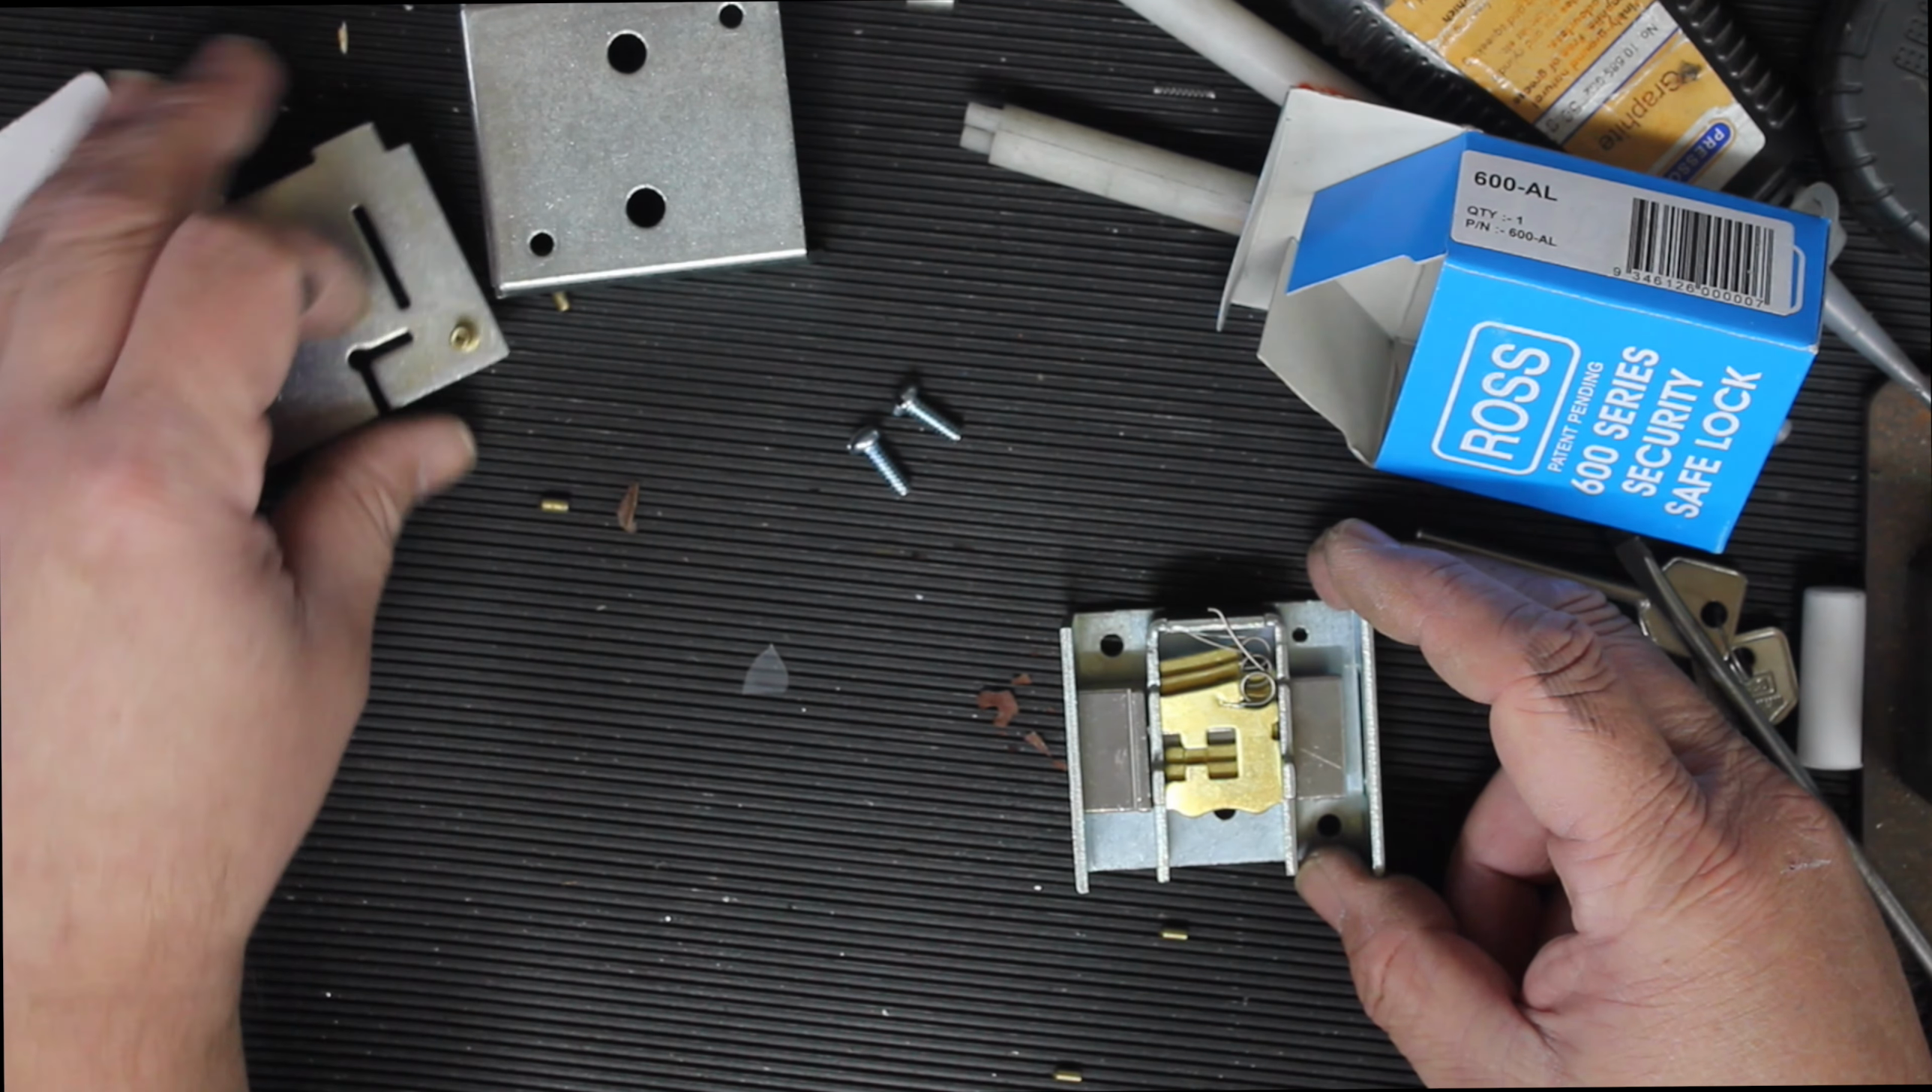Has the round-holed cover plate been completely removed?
Yes.